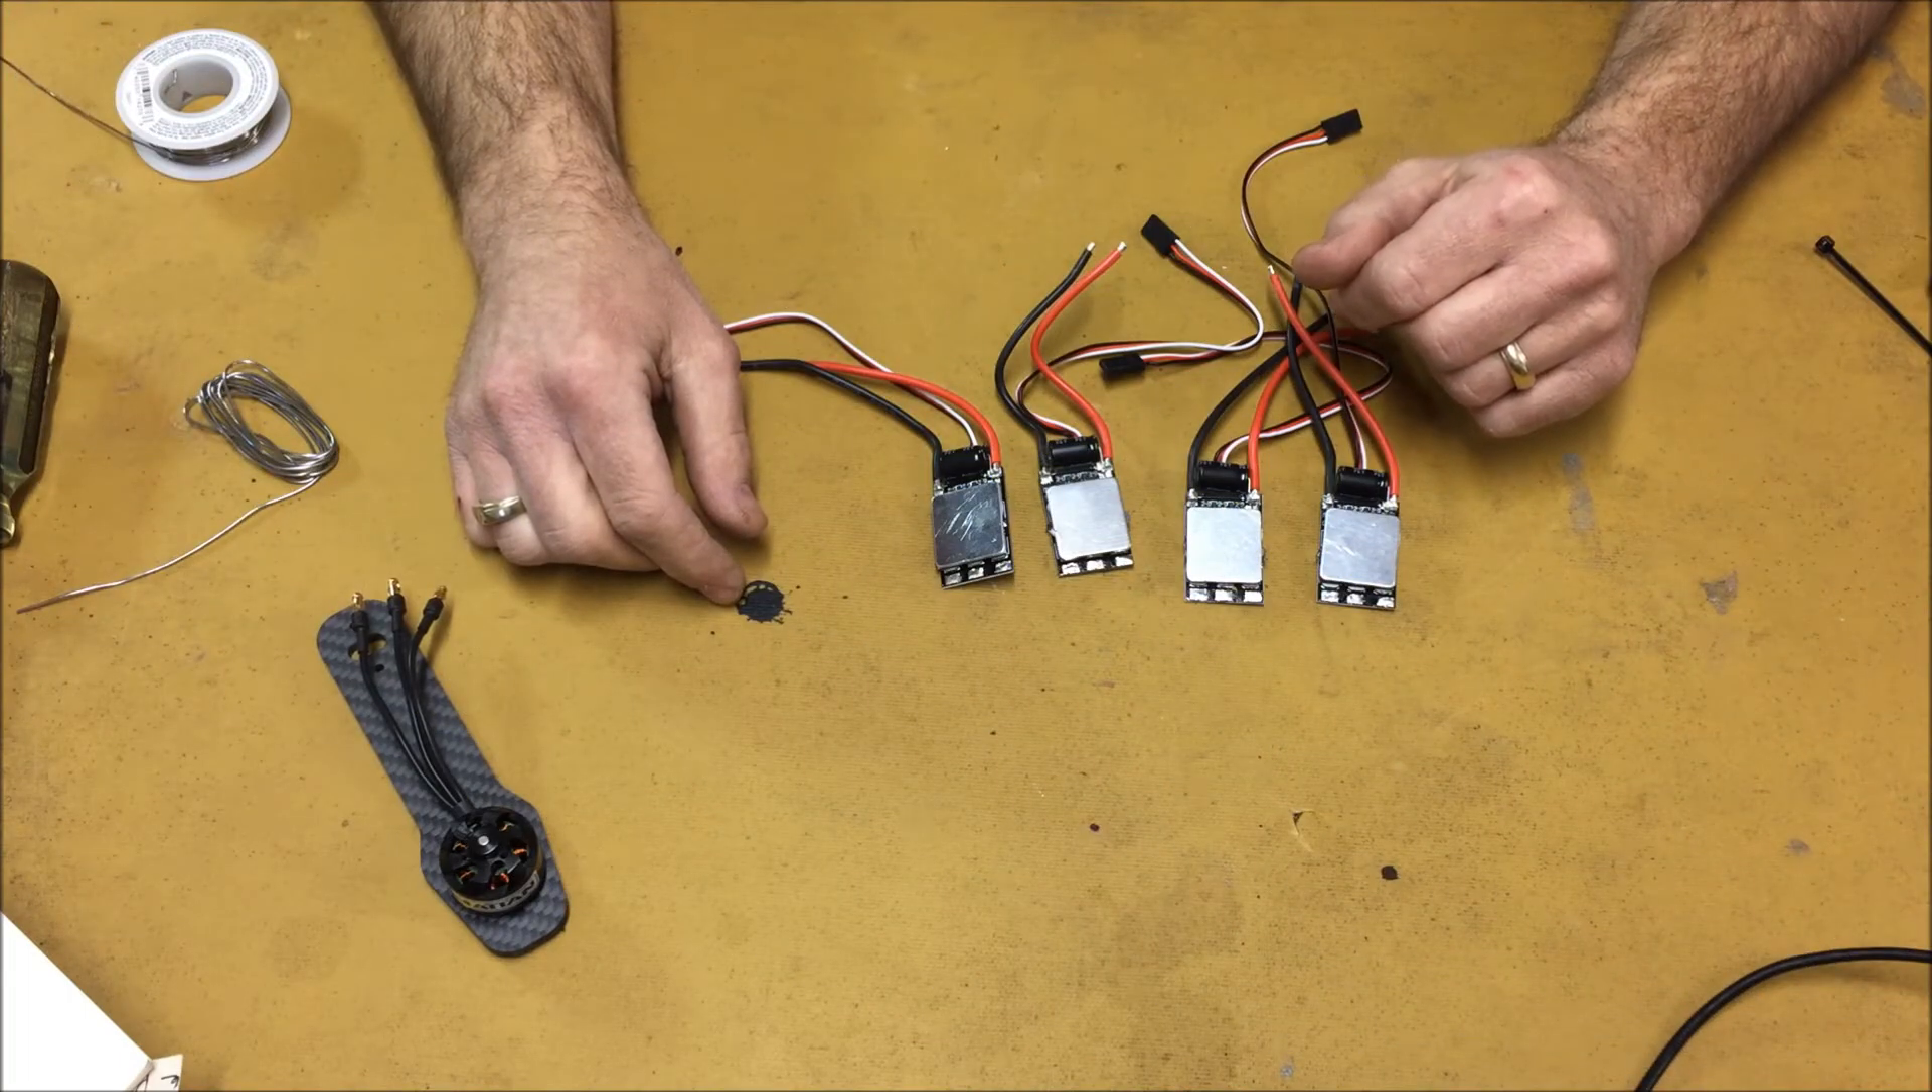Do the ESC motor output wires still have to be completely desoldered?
No.